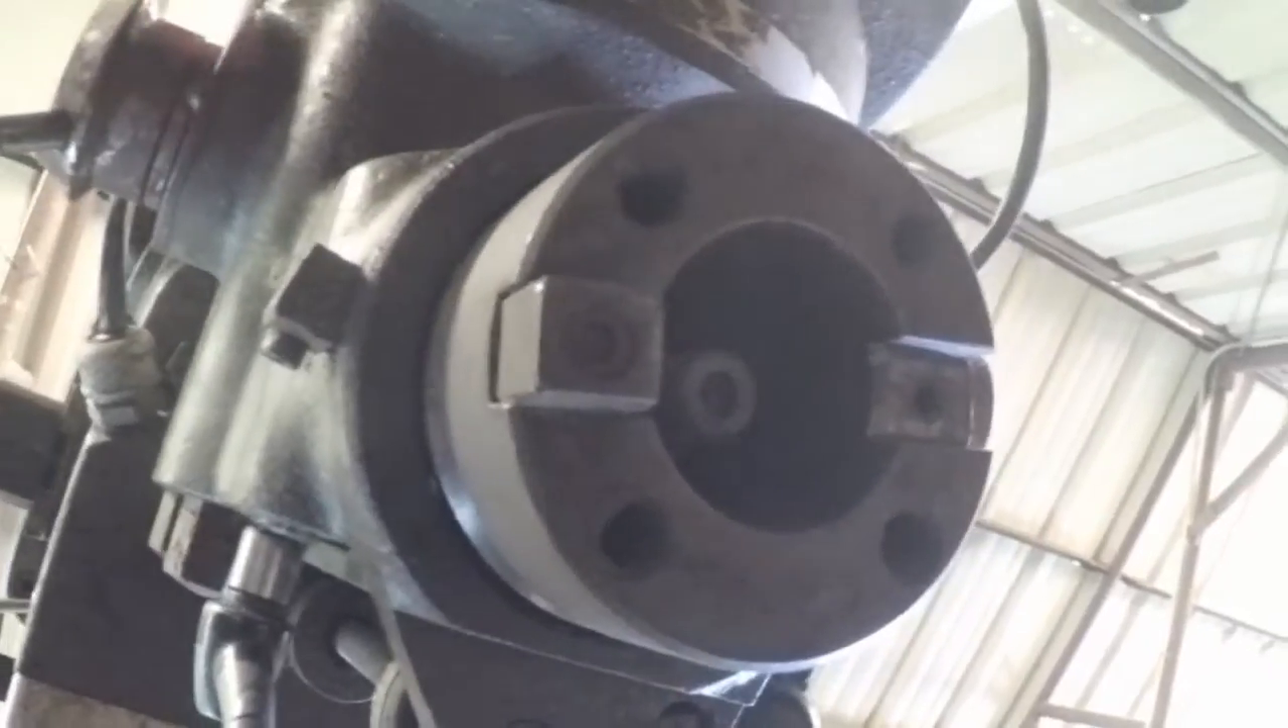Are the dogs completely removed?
No.